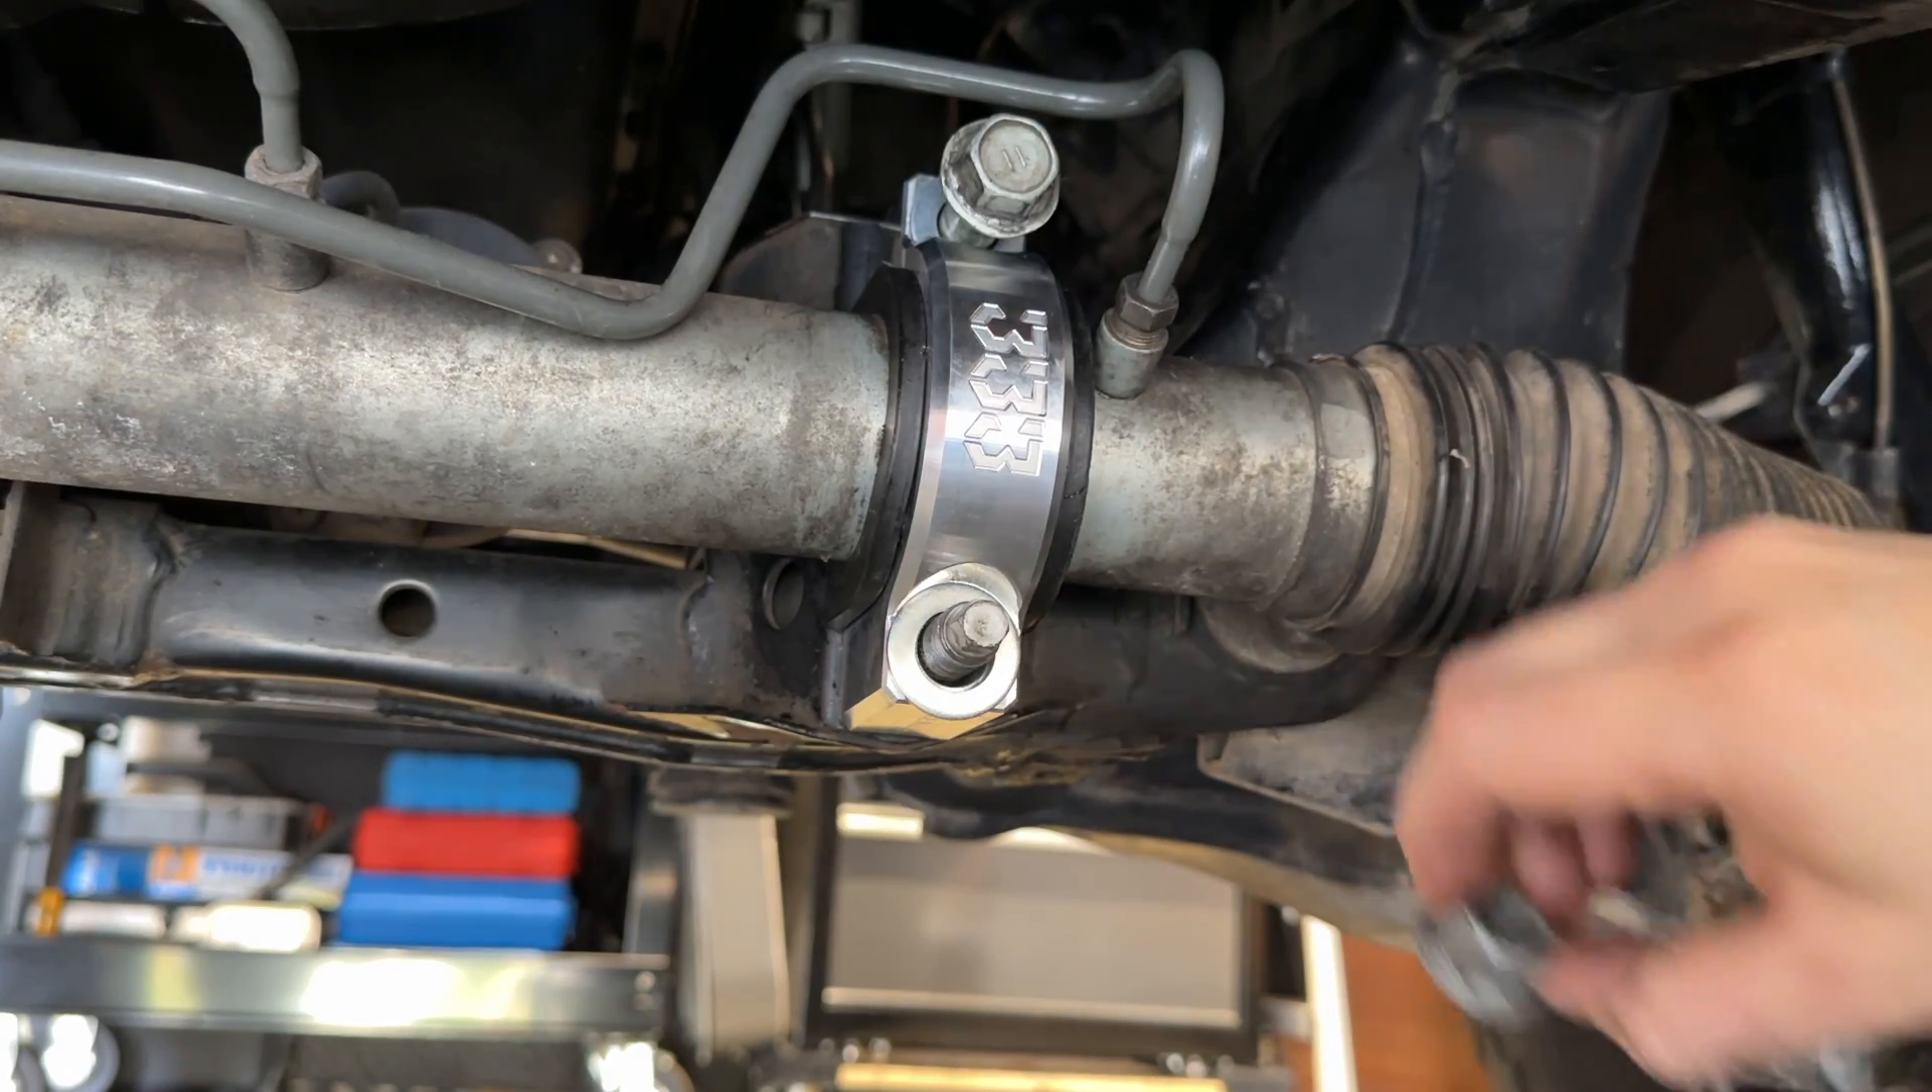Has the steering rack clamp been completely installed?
No.